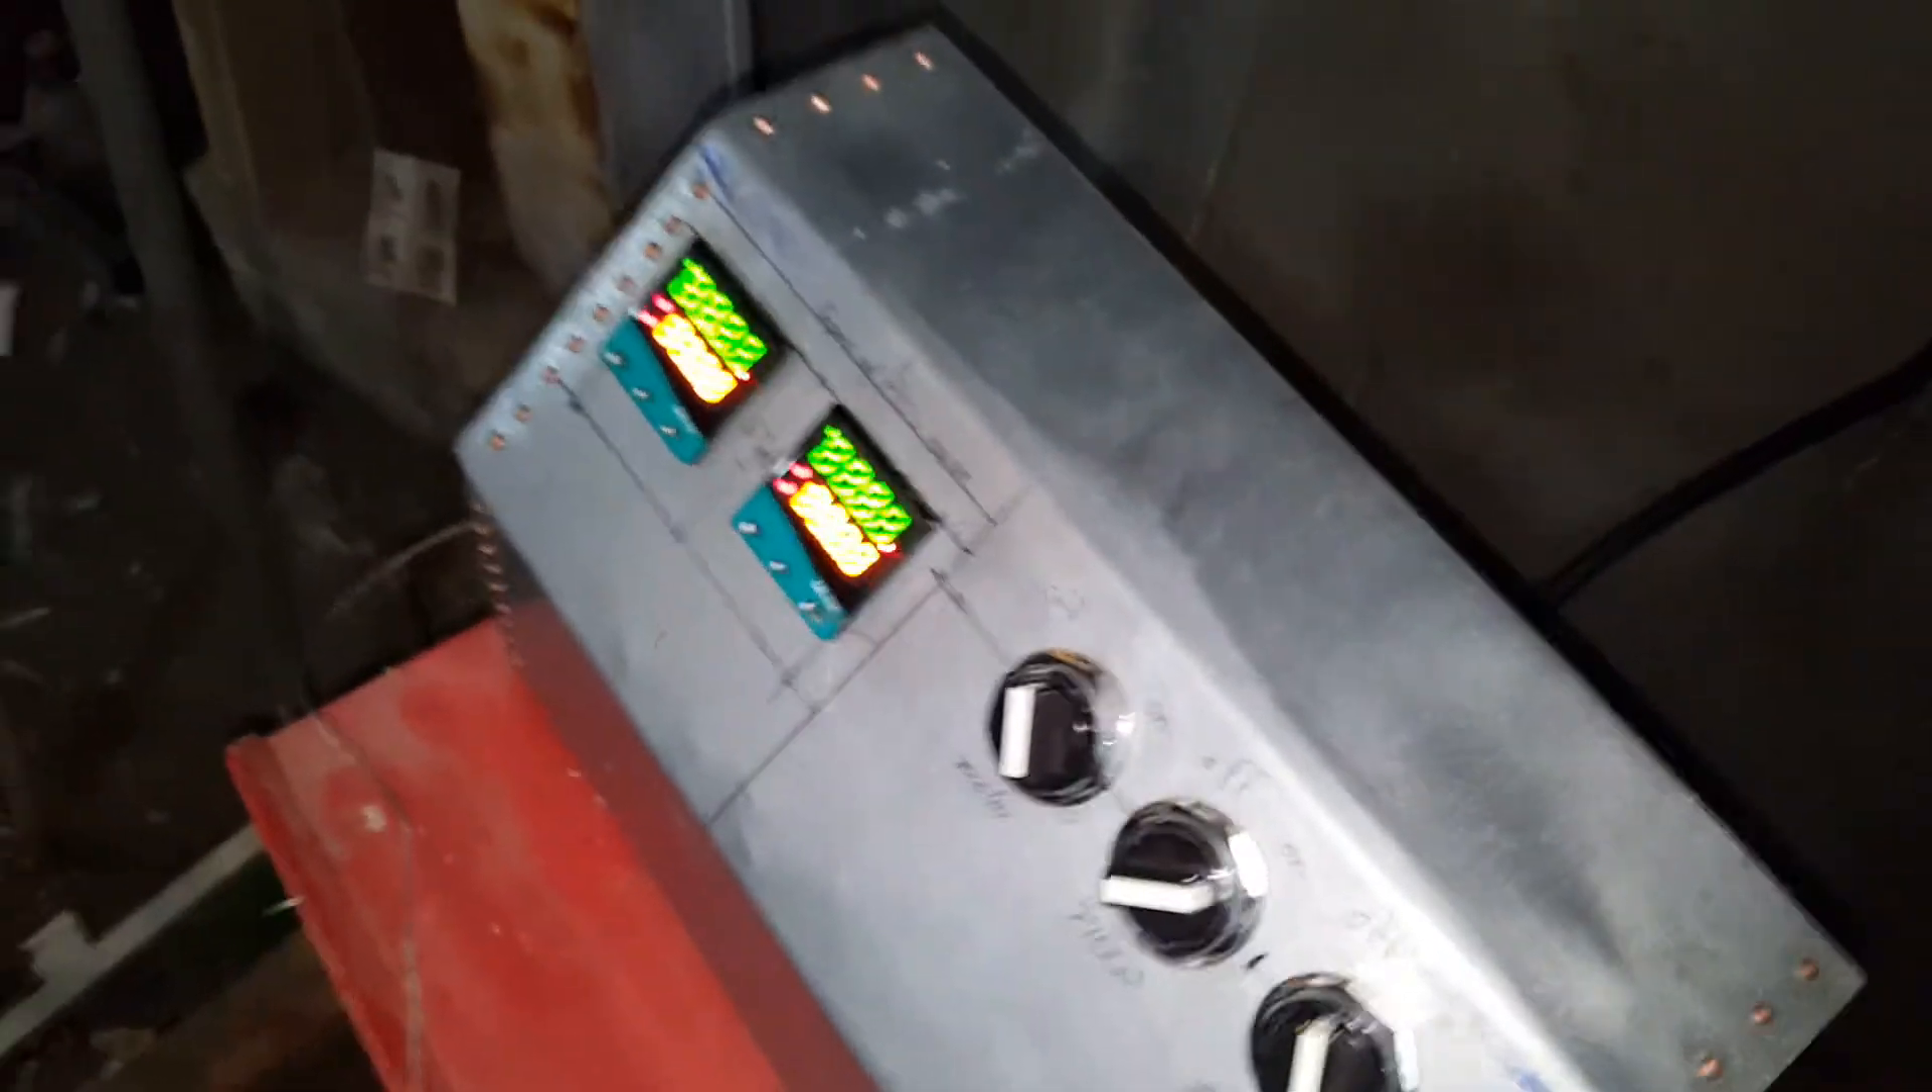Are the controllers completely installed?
Yes.